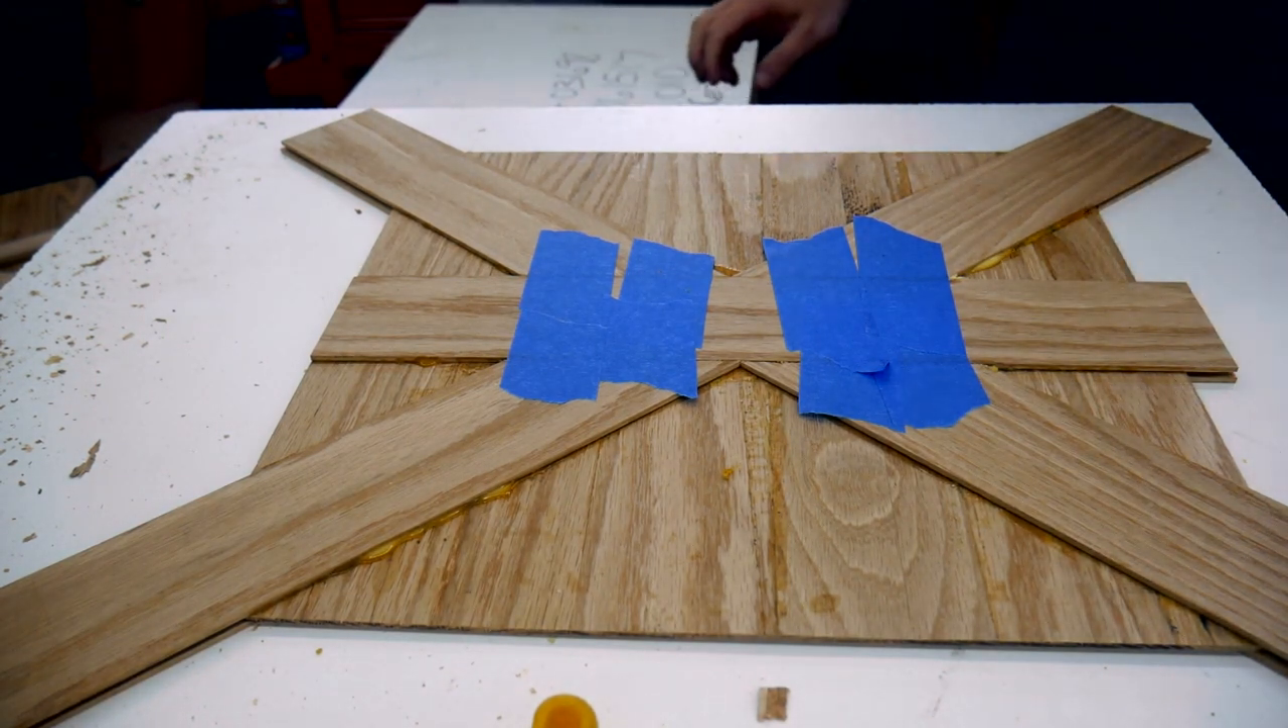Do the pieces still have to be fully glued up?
No.